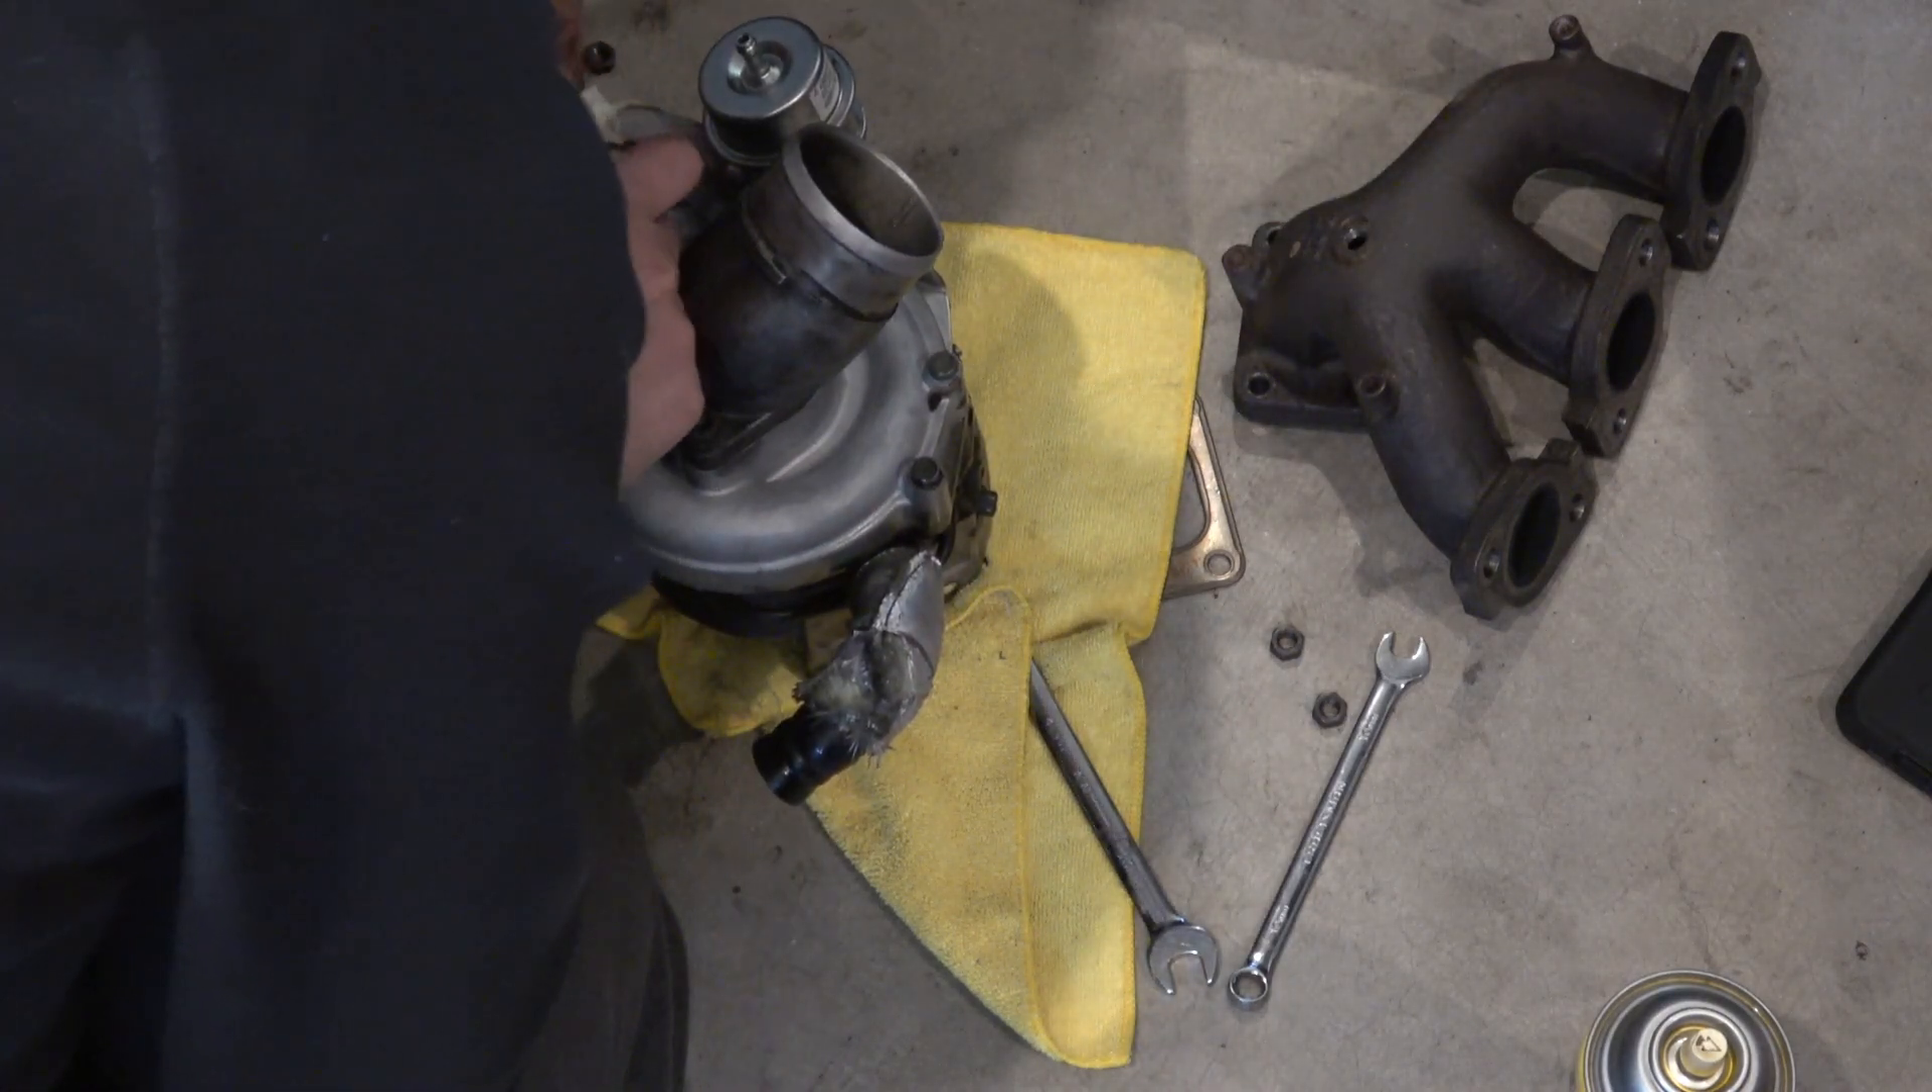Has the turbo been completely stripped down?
No.